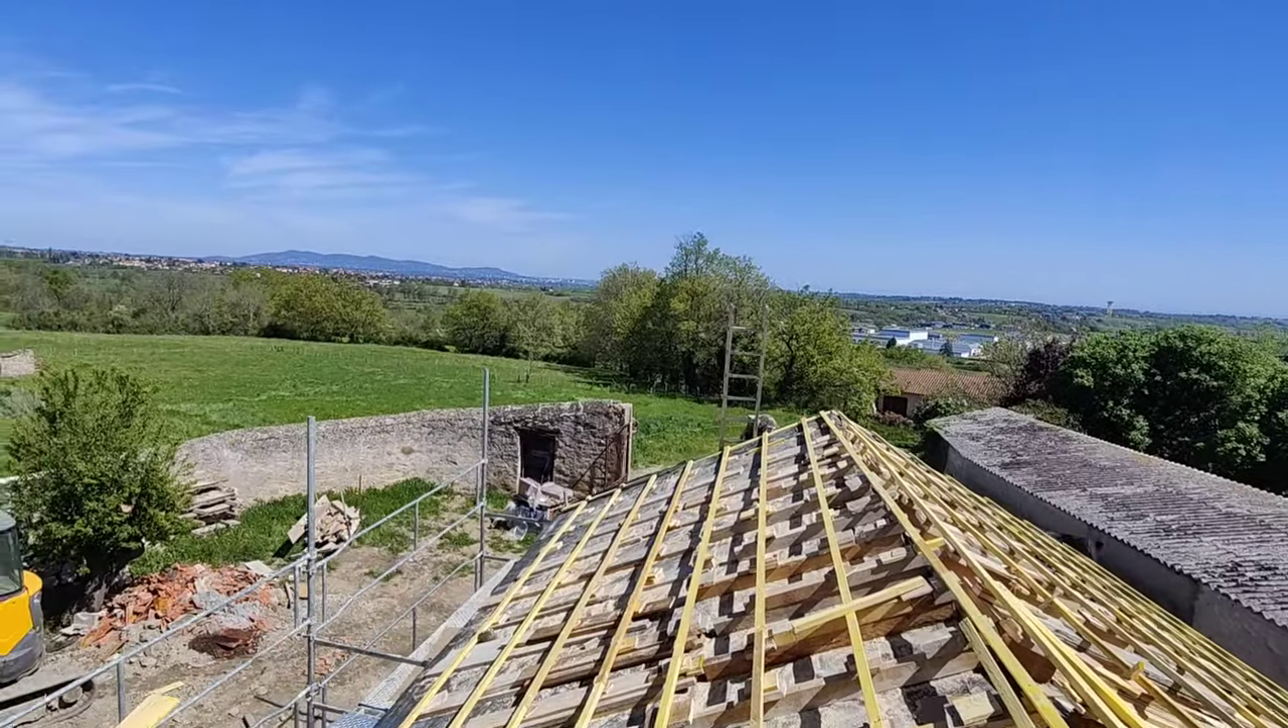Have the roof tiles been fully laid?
No.